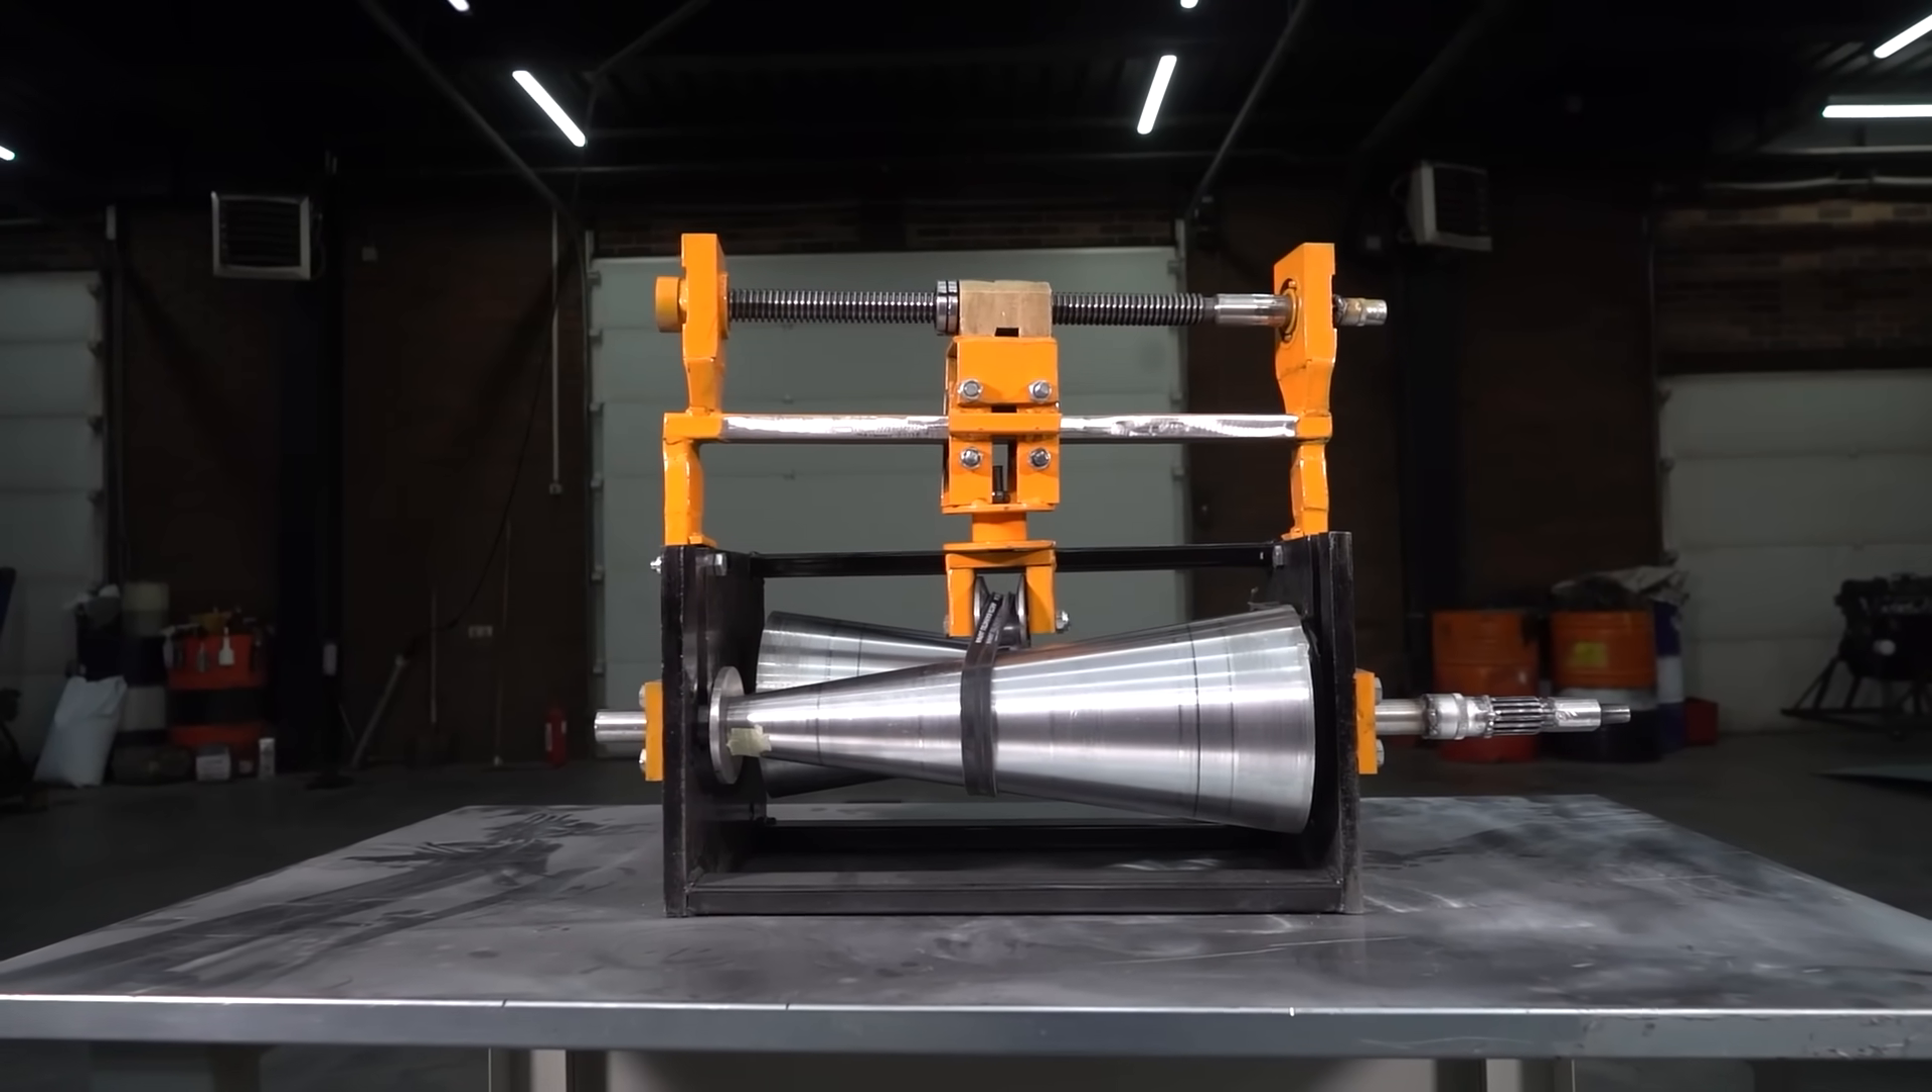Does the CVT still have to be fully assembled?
No.